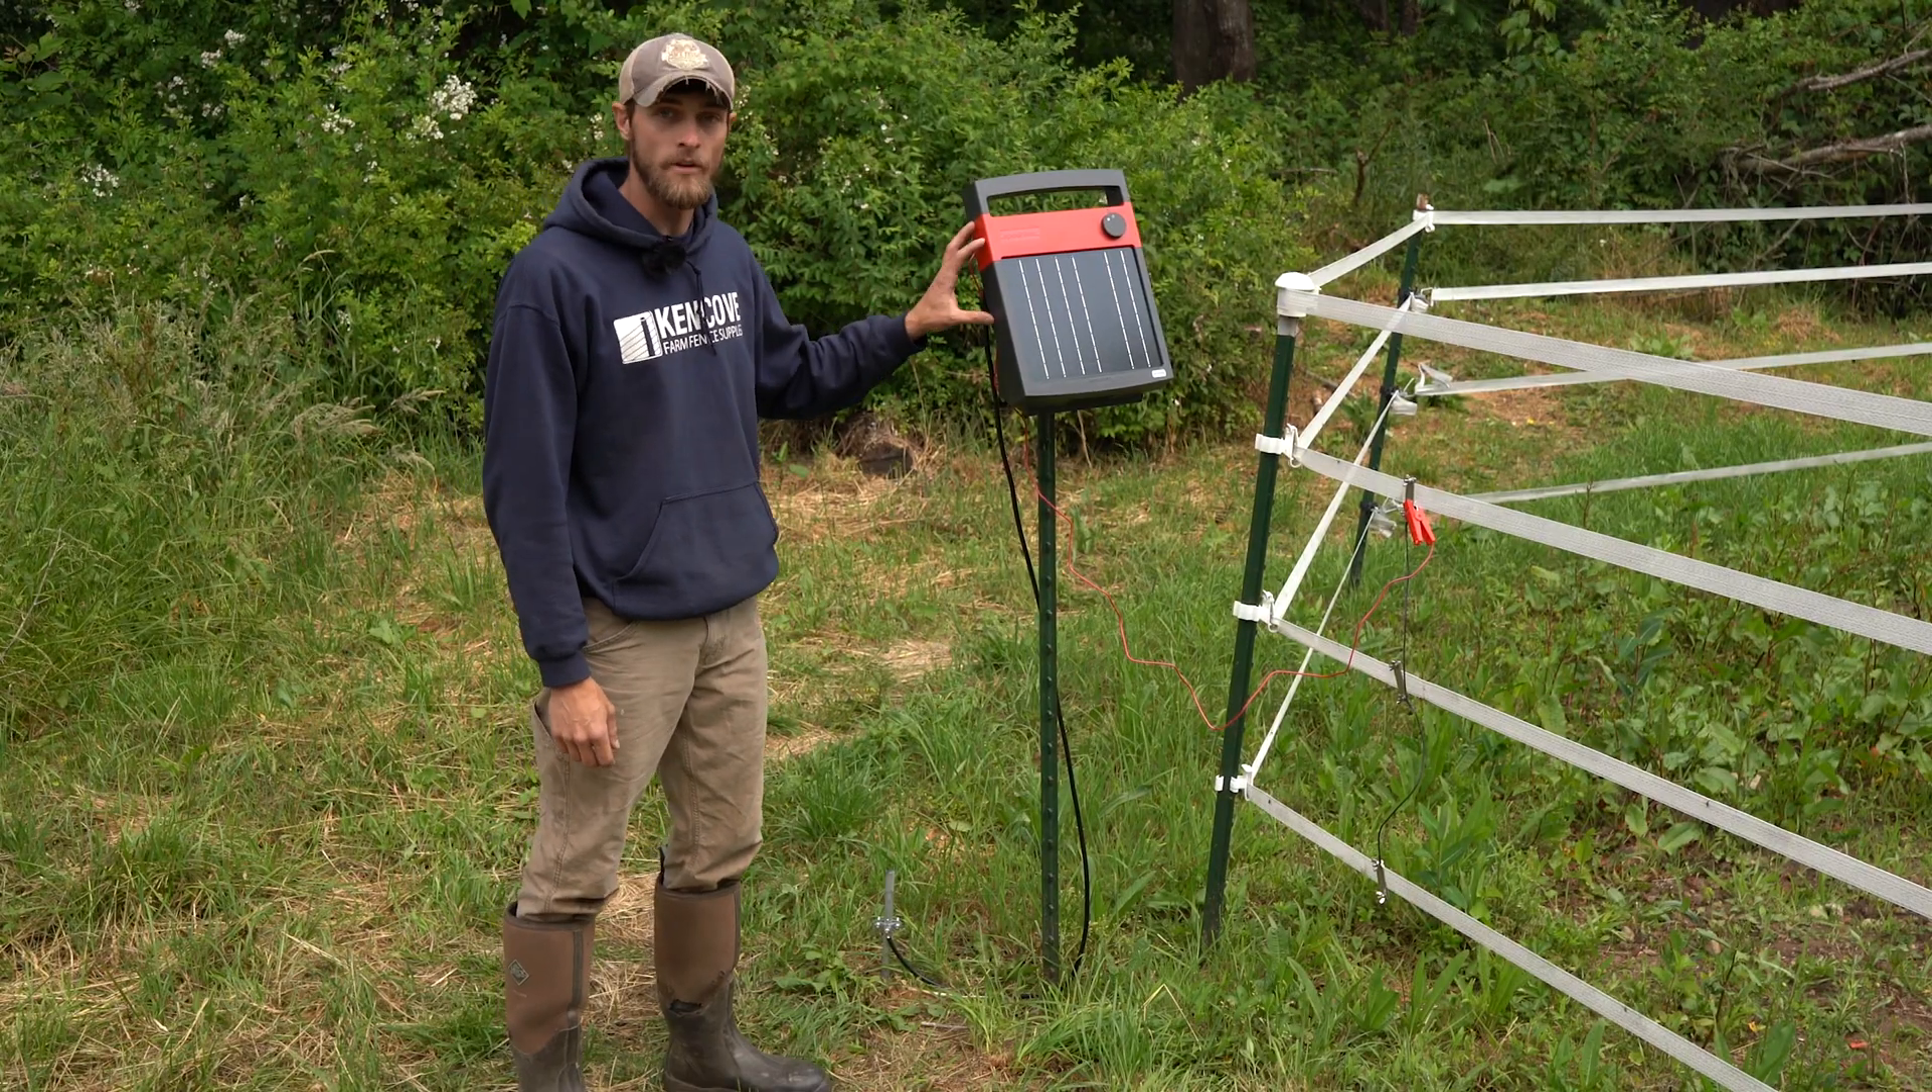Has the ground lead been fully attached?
Yes.